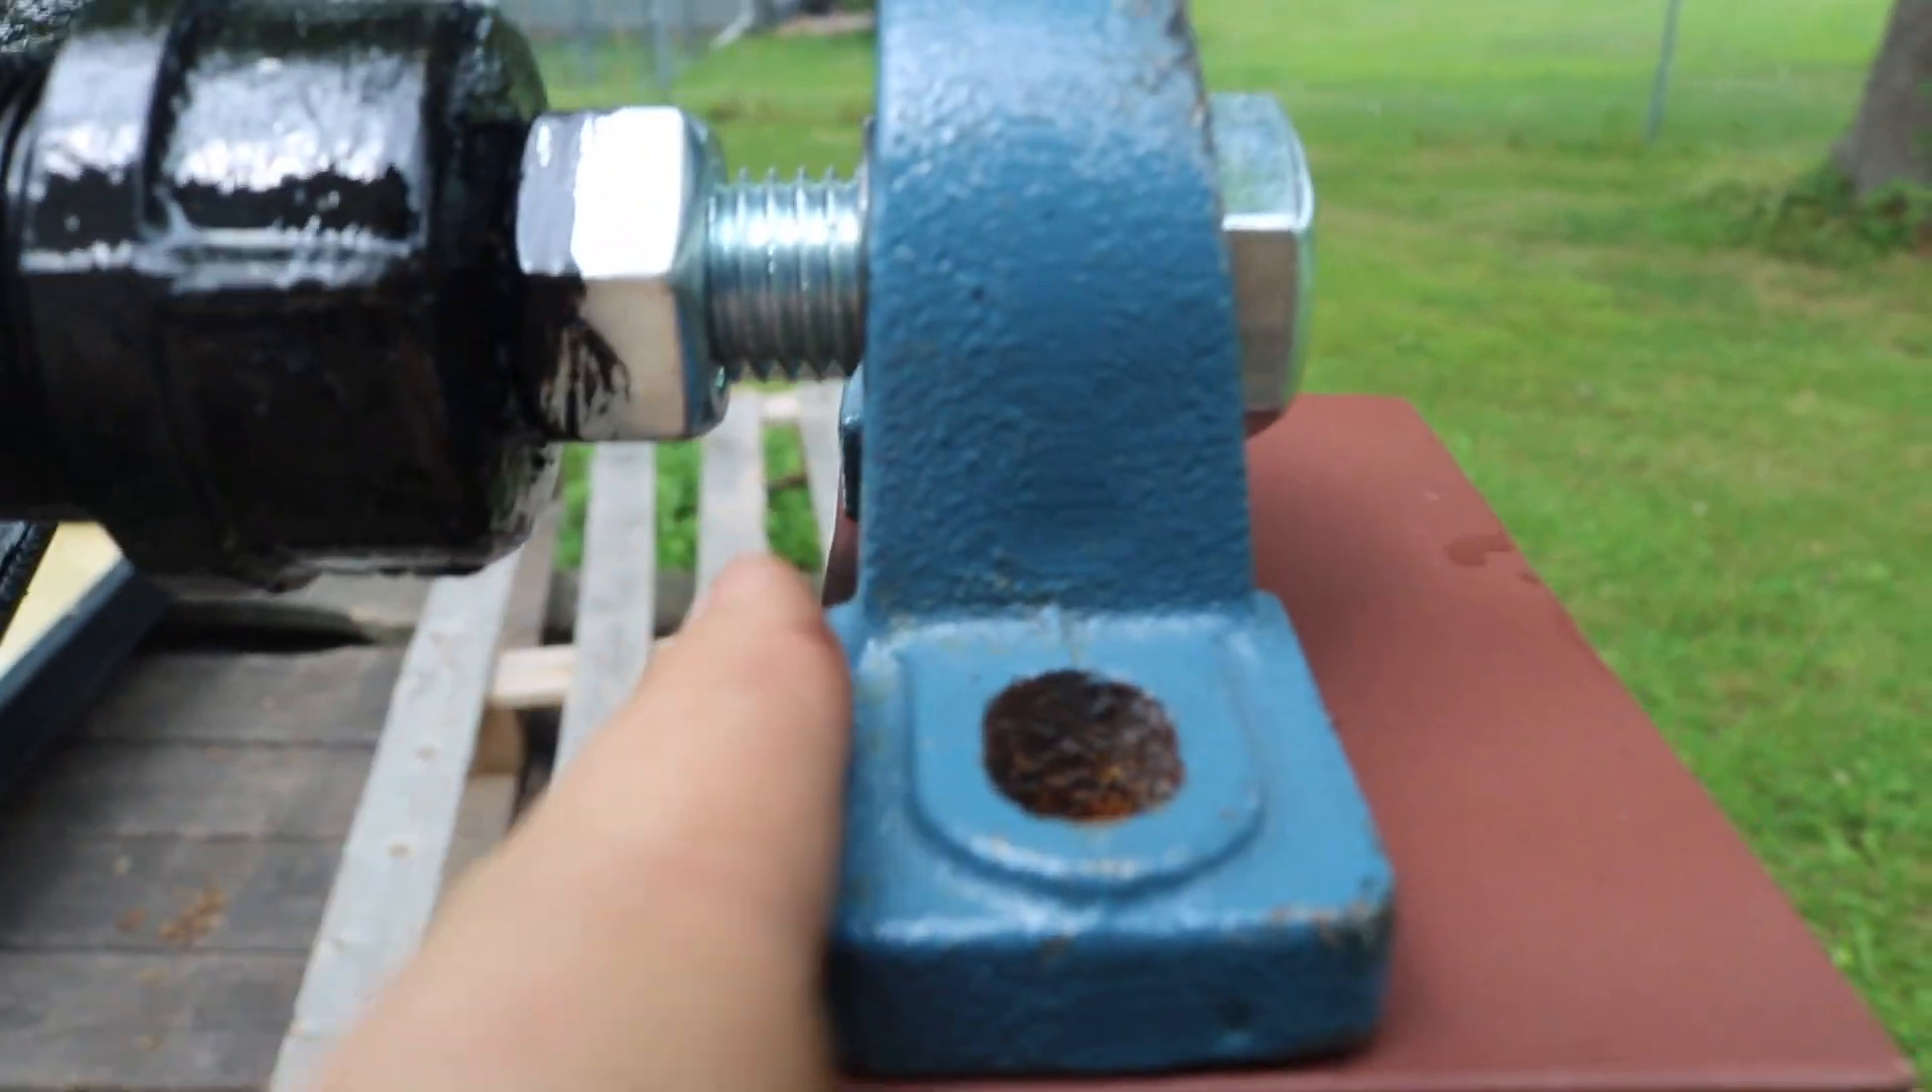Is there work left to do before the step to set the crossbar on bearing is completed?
No.